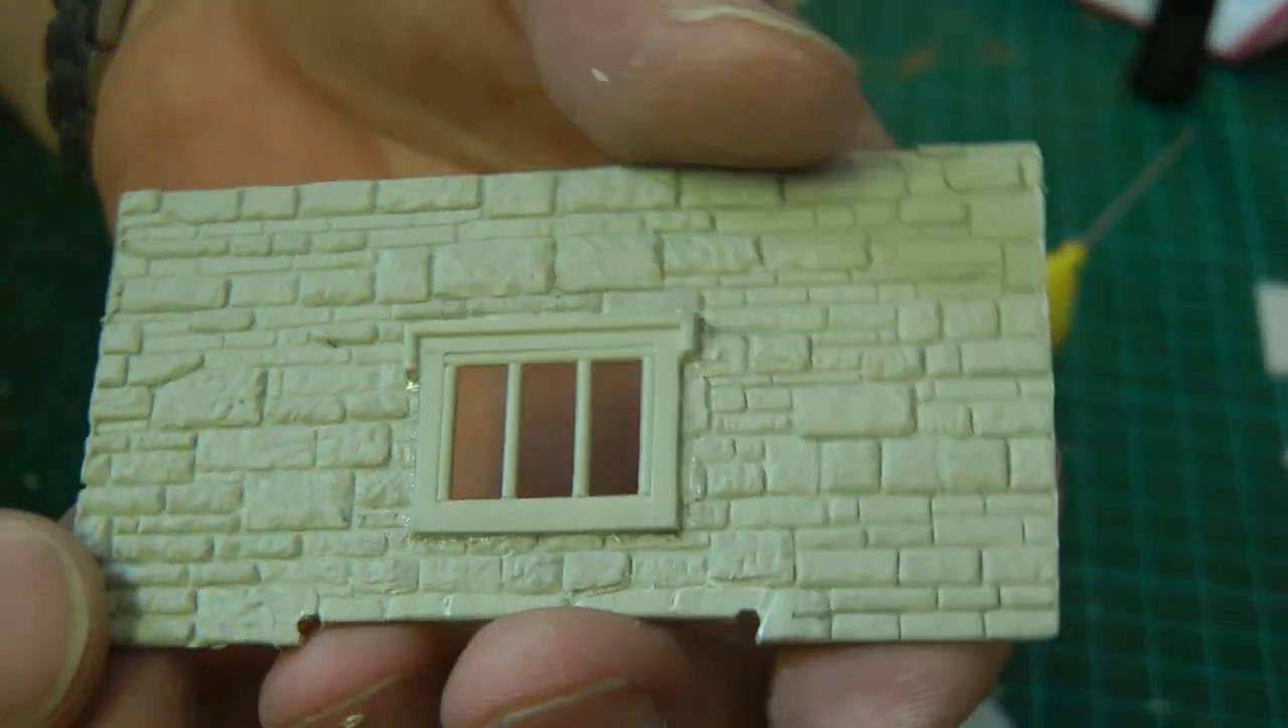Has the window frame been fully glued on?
Yes.